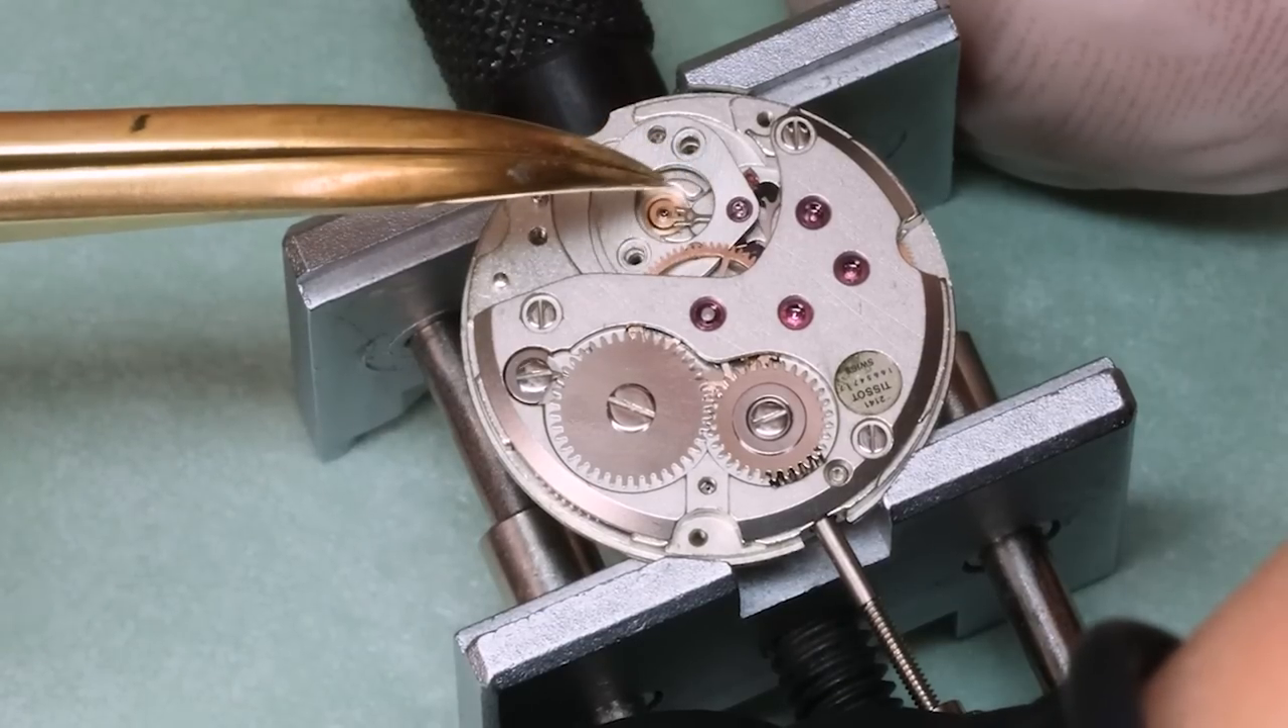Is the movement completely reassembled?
No.